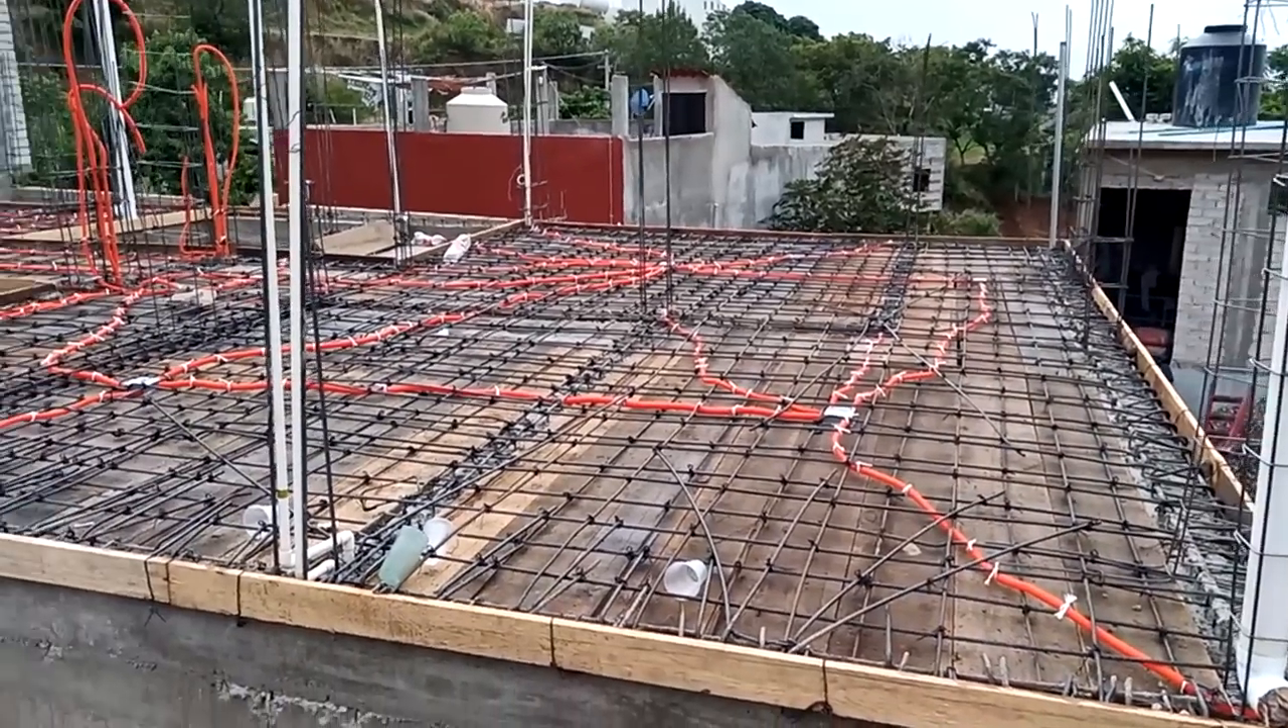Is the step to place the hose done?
Yes.